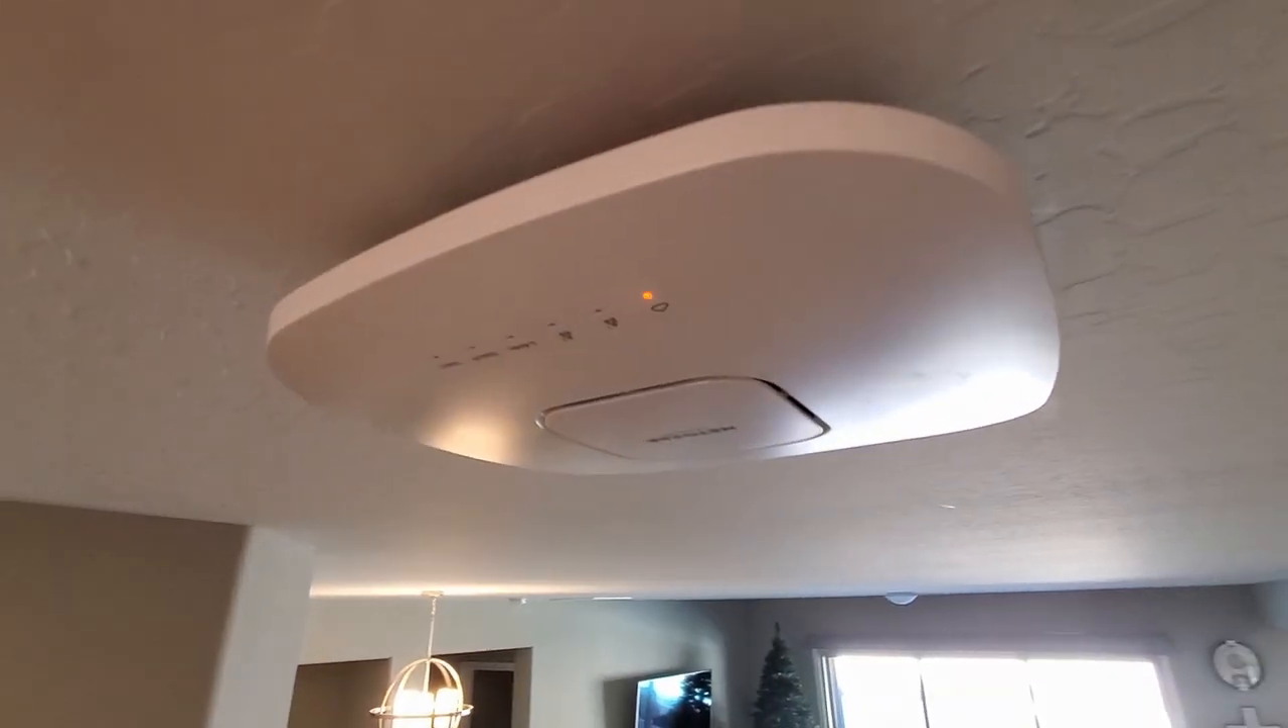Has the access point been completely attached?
Yes.